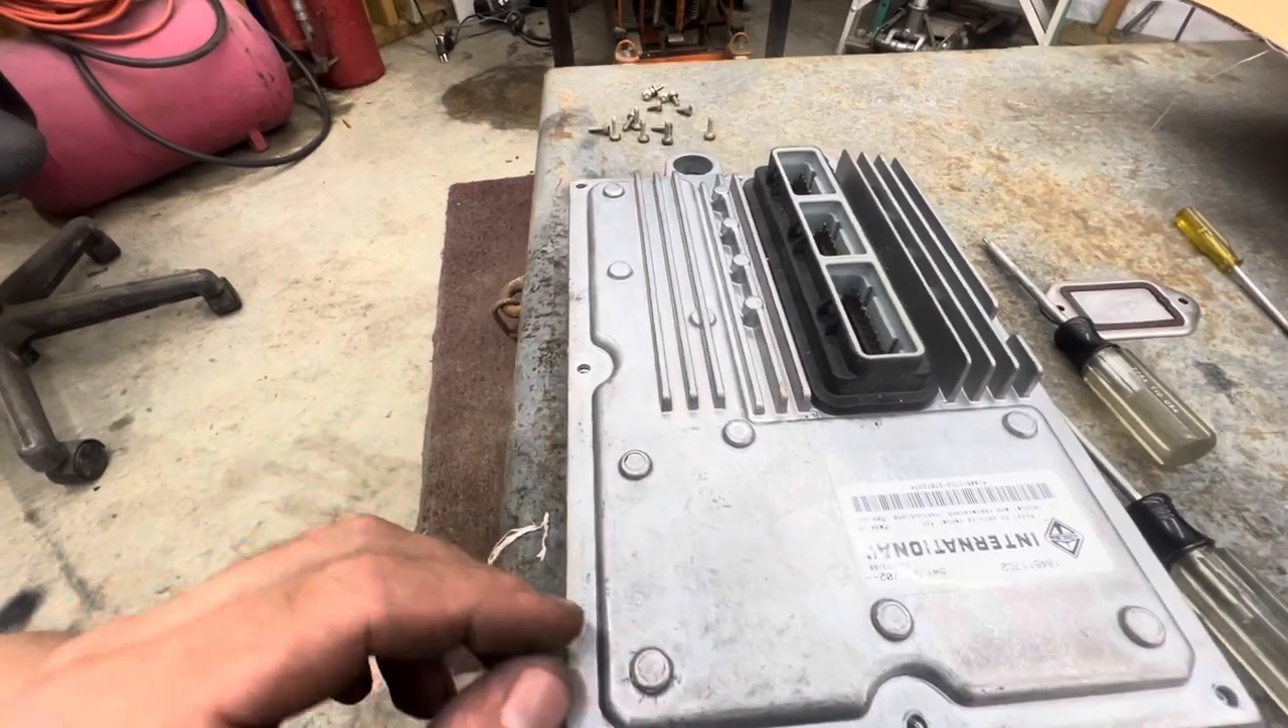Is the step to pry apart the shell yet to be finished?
Yes.